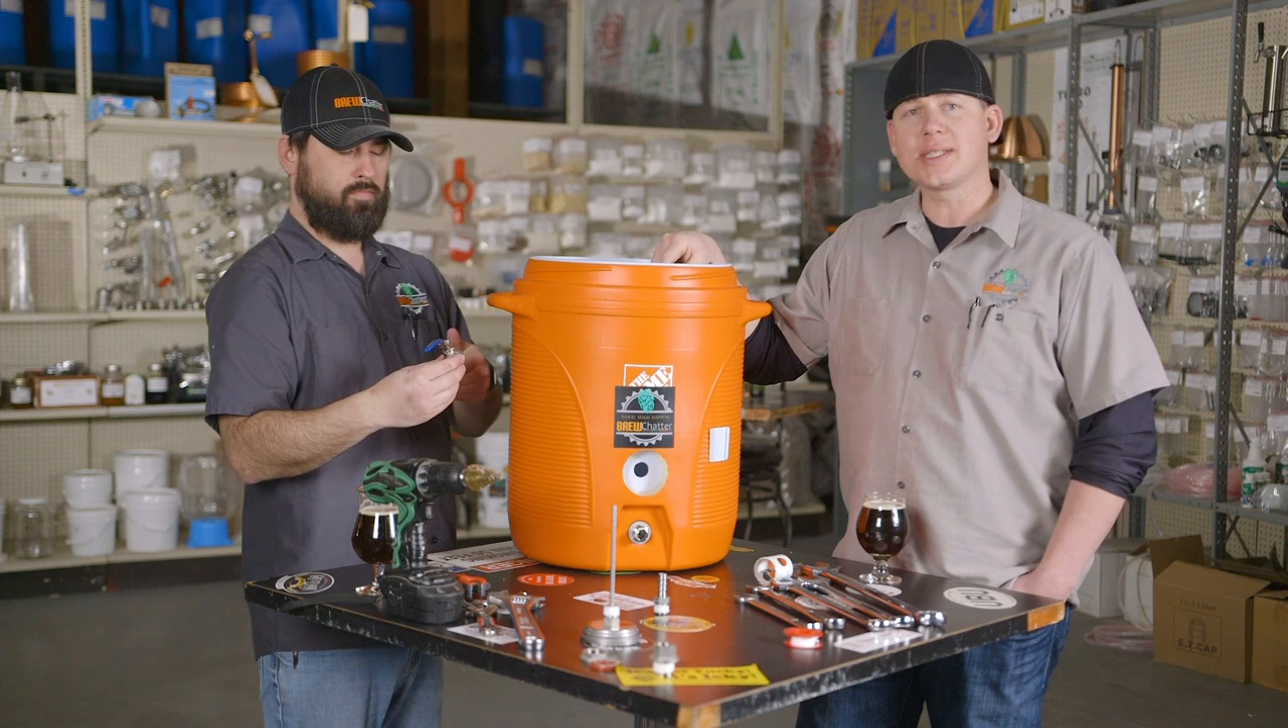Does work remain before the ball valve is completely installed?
Yes.